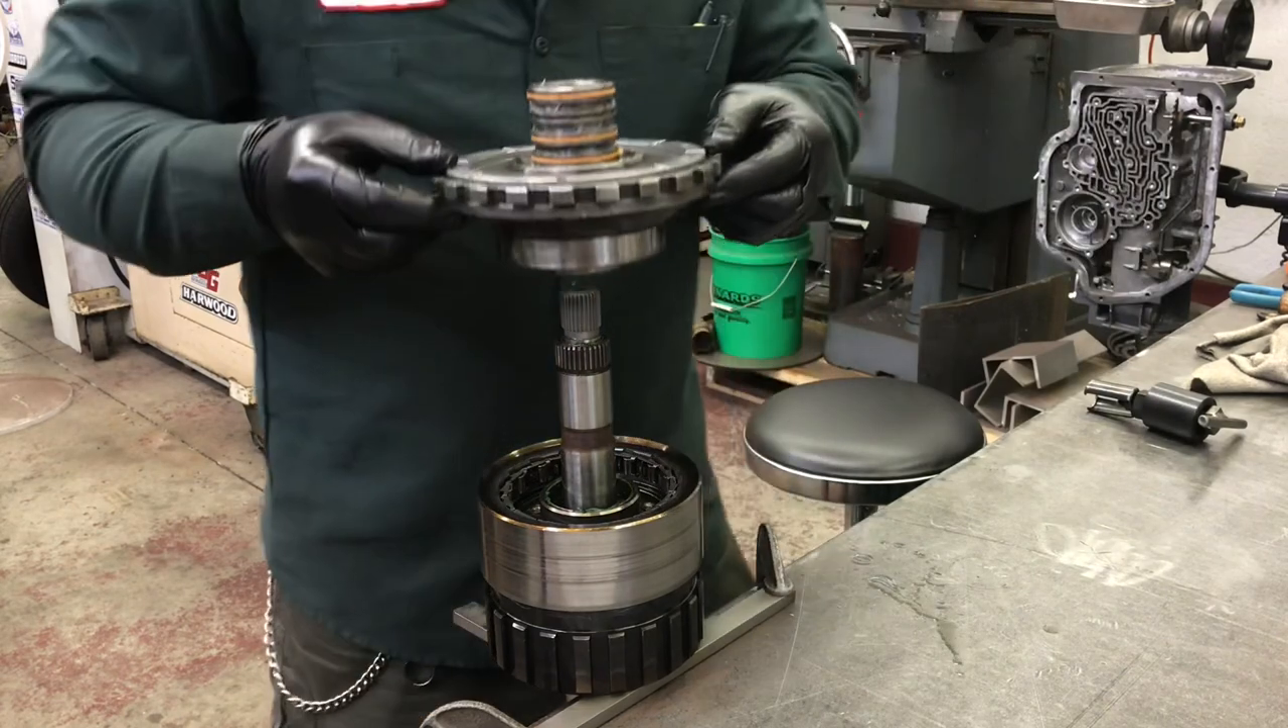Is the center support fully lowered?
No.